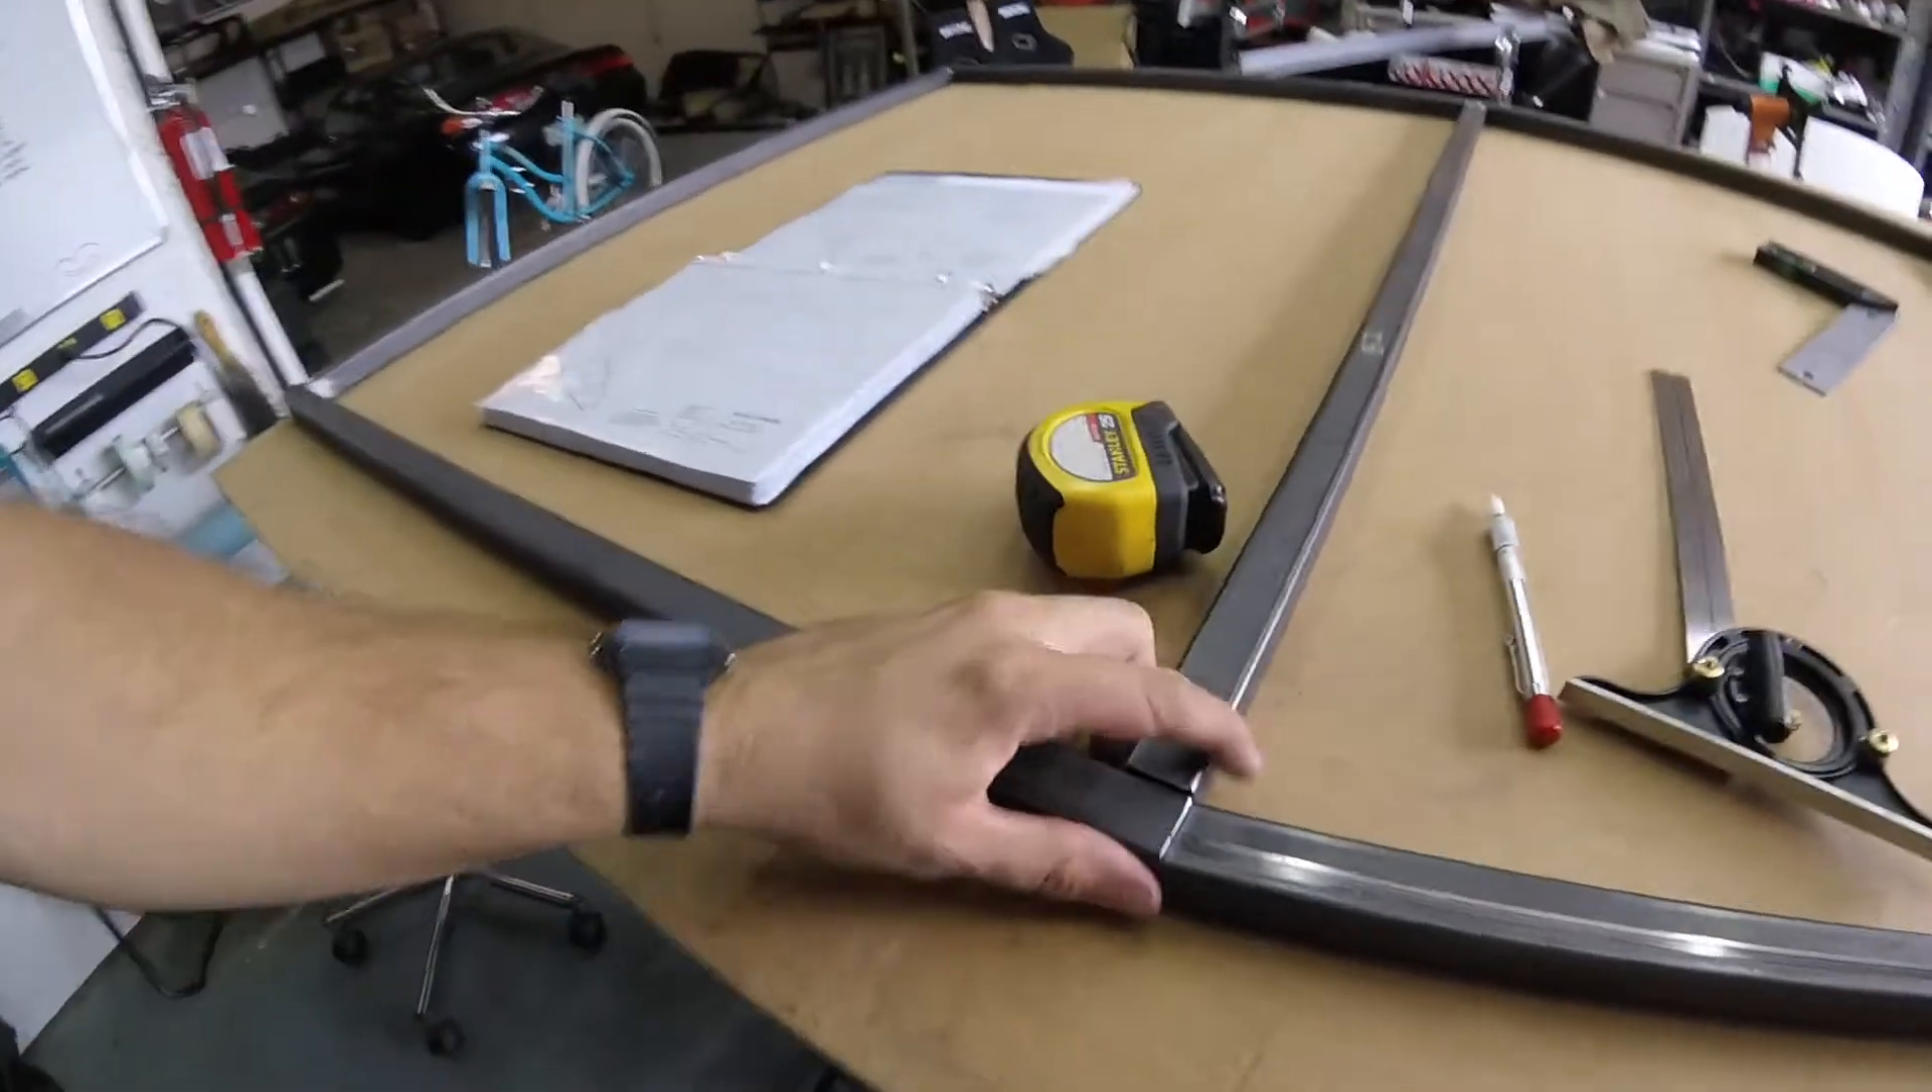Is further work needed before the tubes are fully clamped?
Yes.